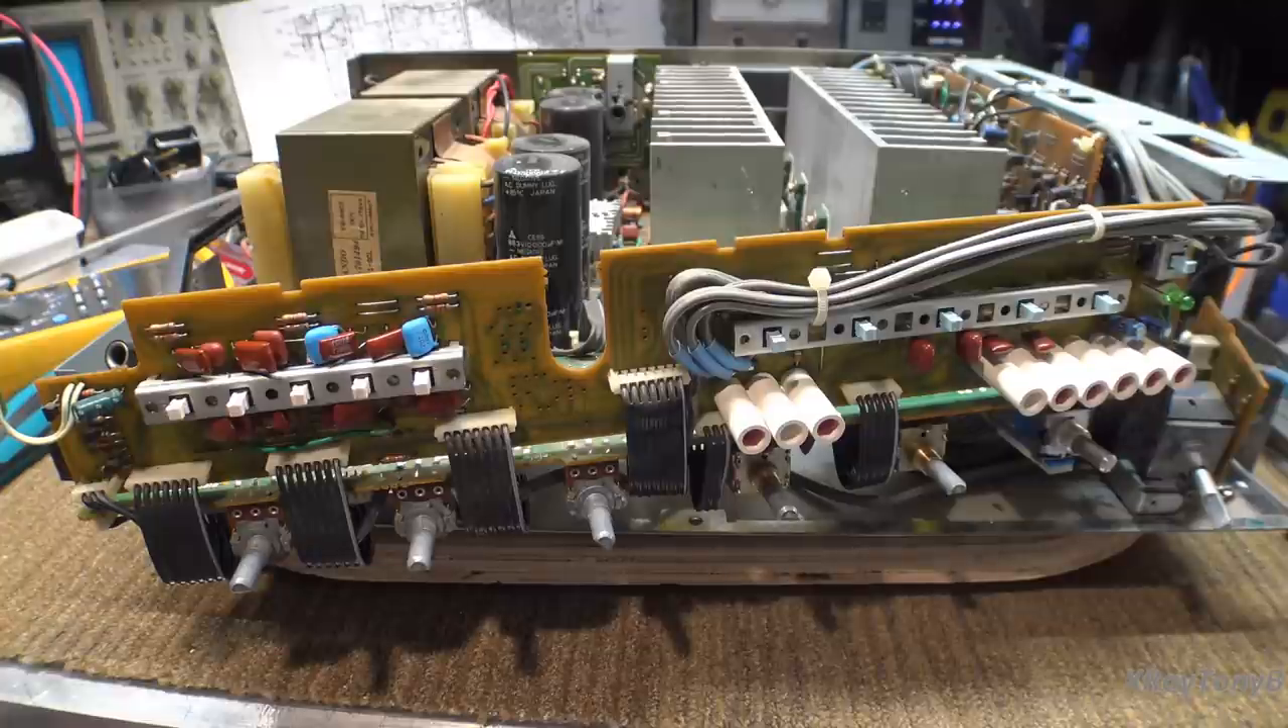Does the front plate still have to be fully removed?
No.